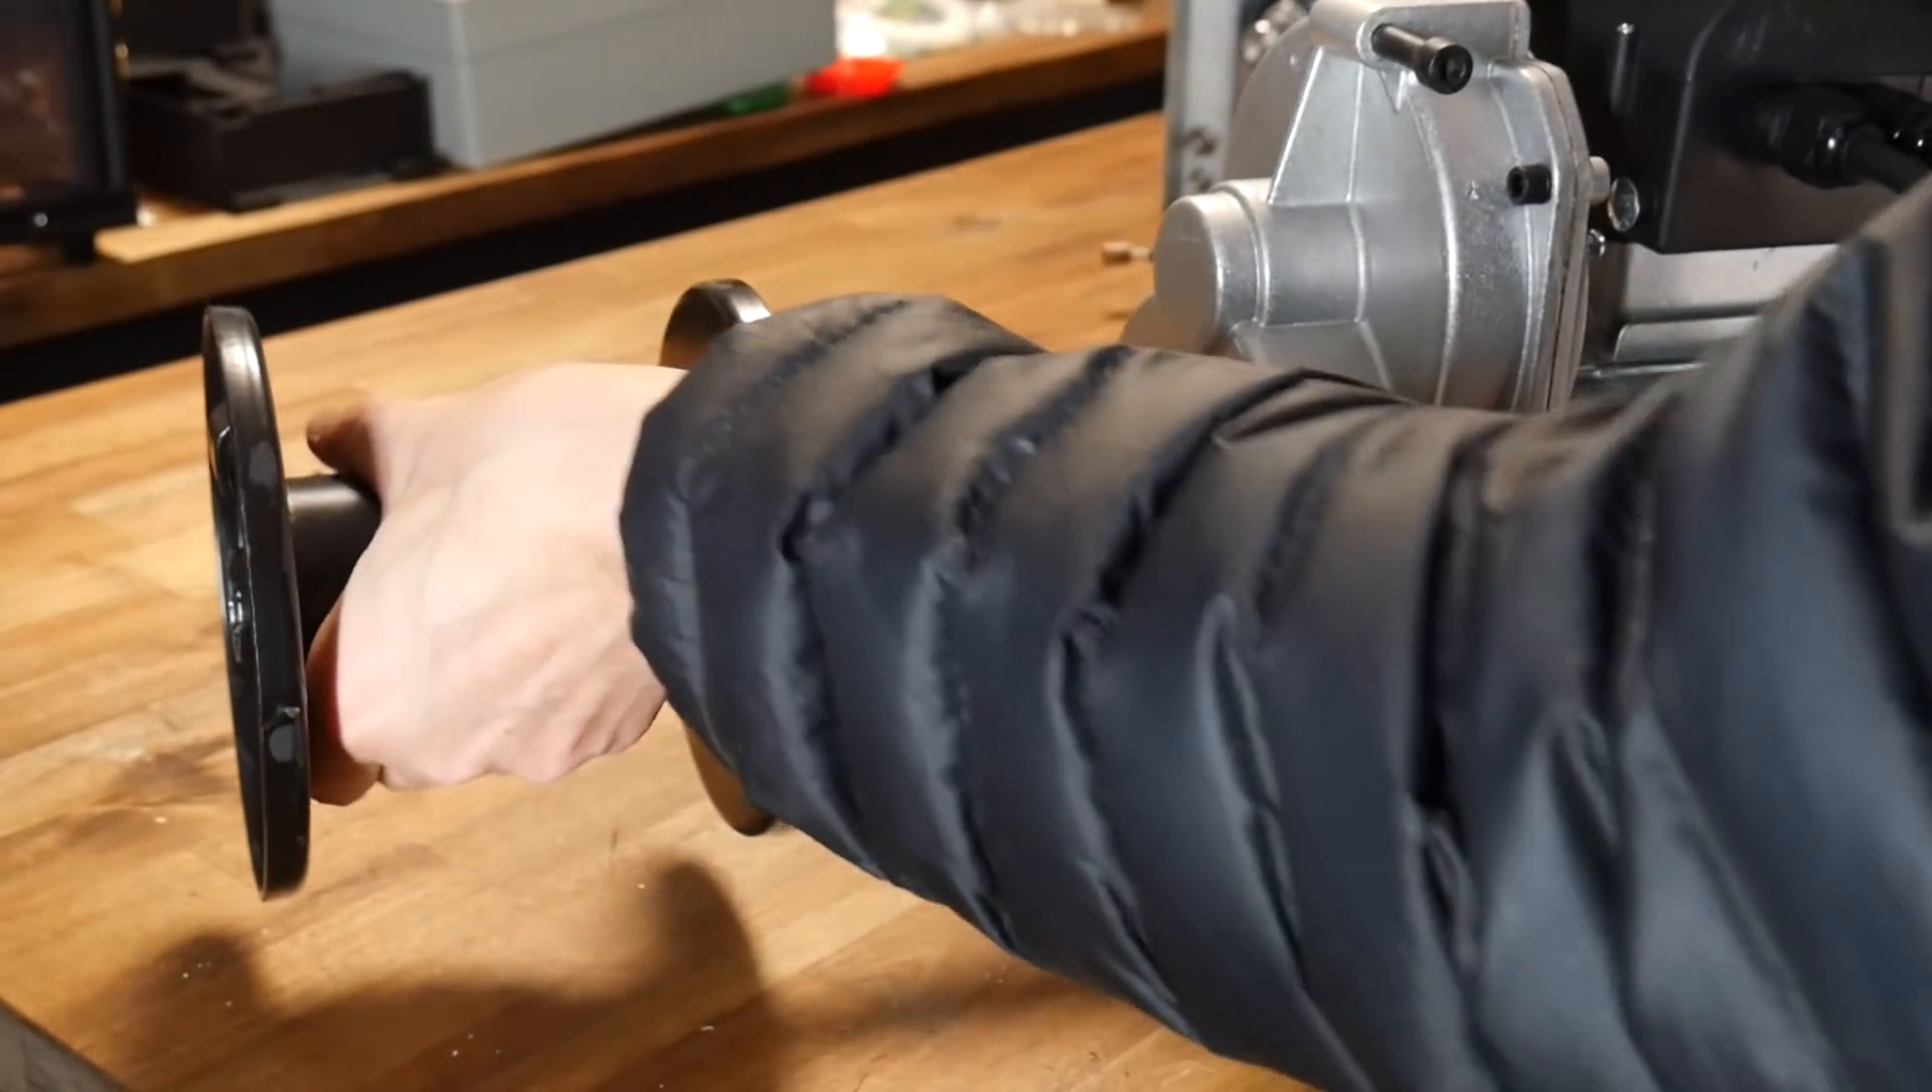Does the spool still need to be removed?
No.